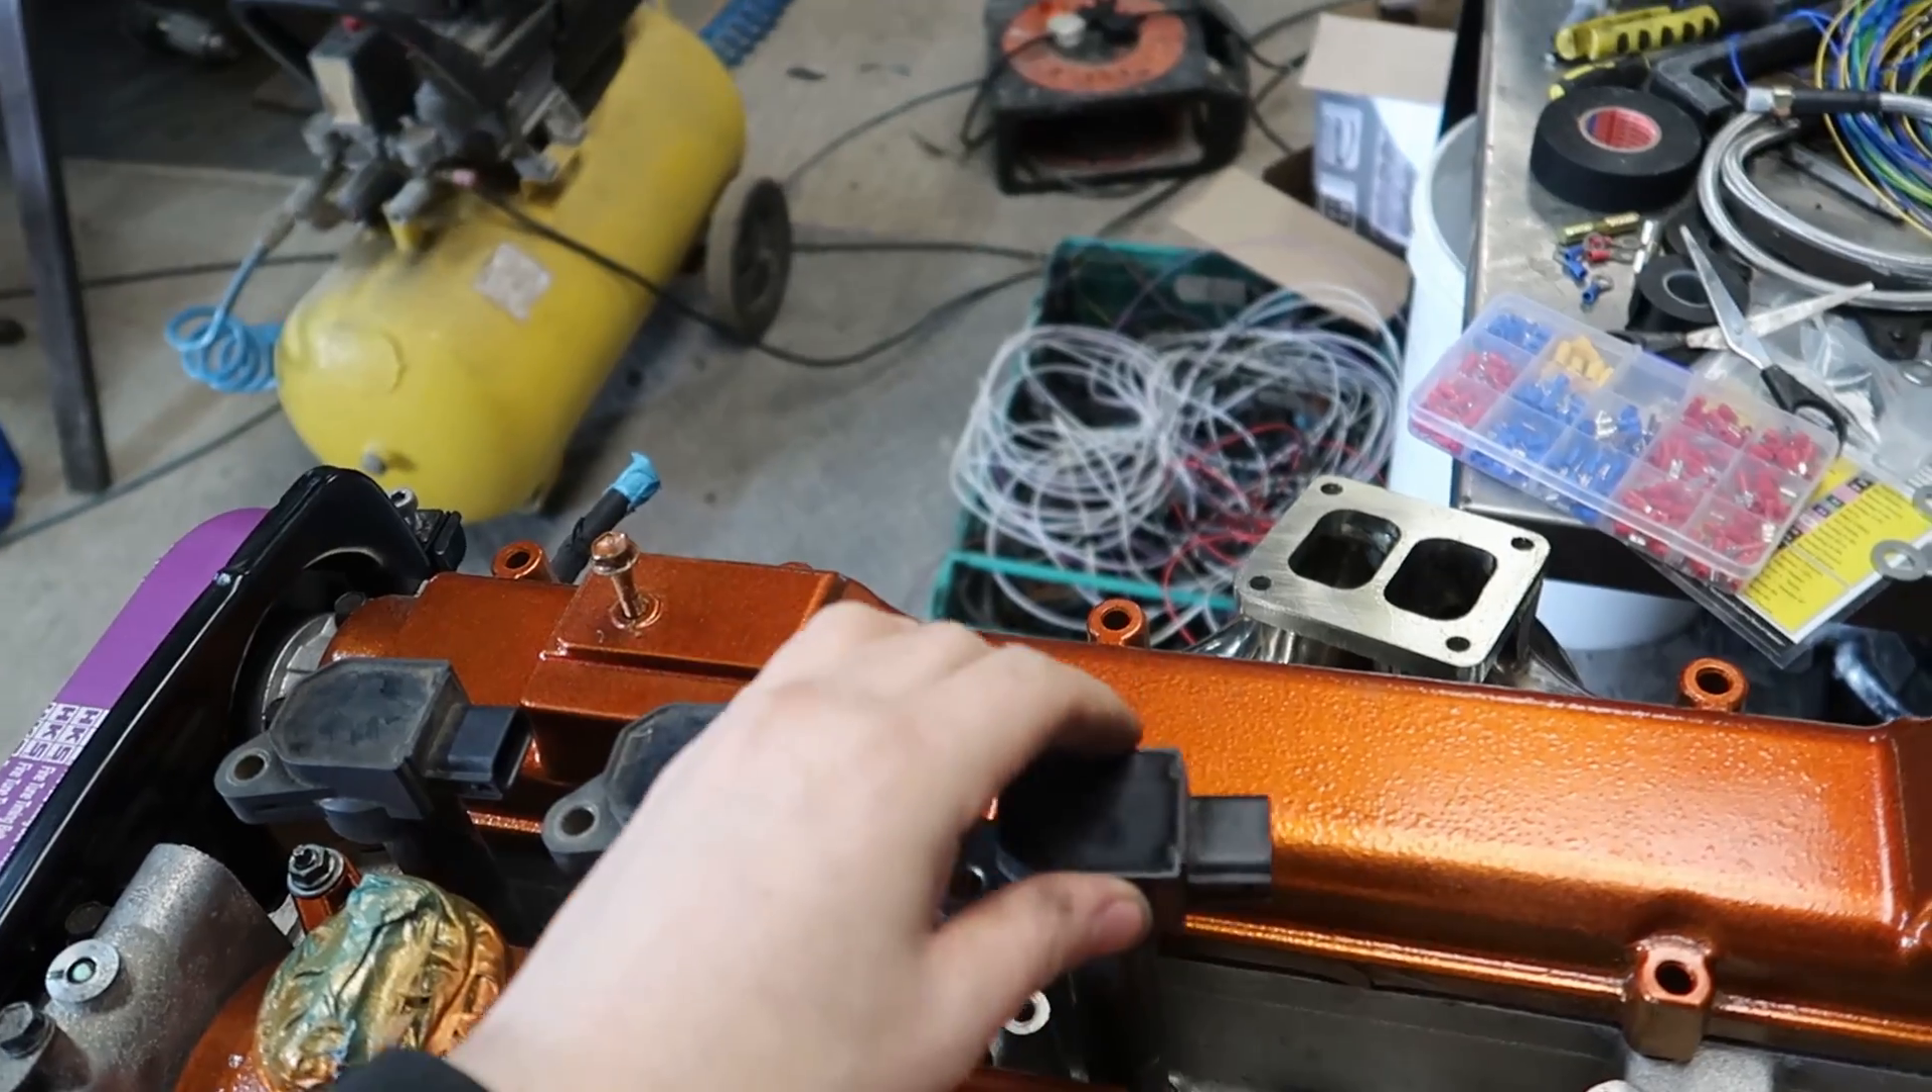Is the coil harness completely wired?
No.